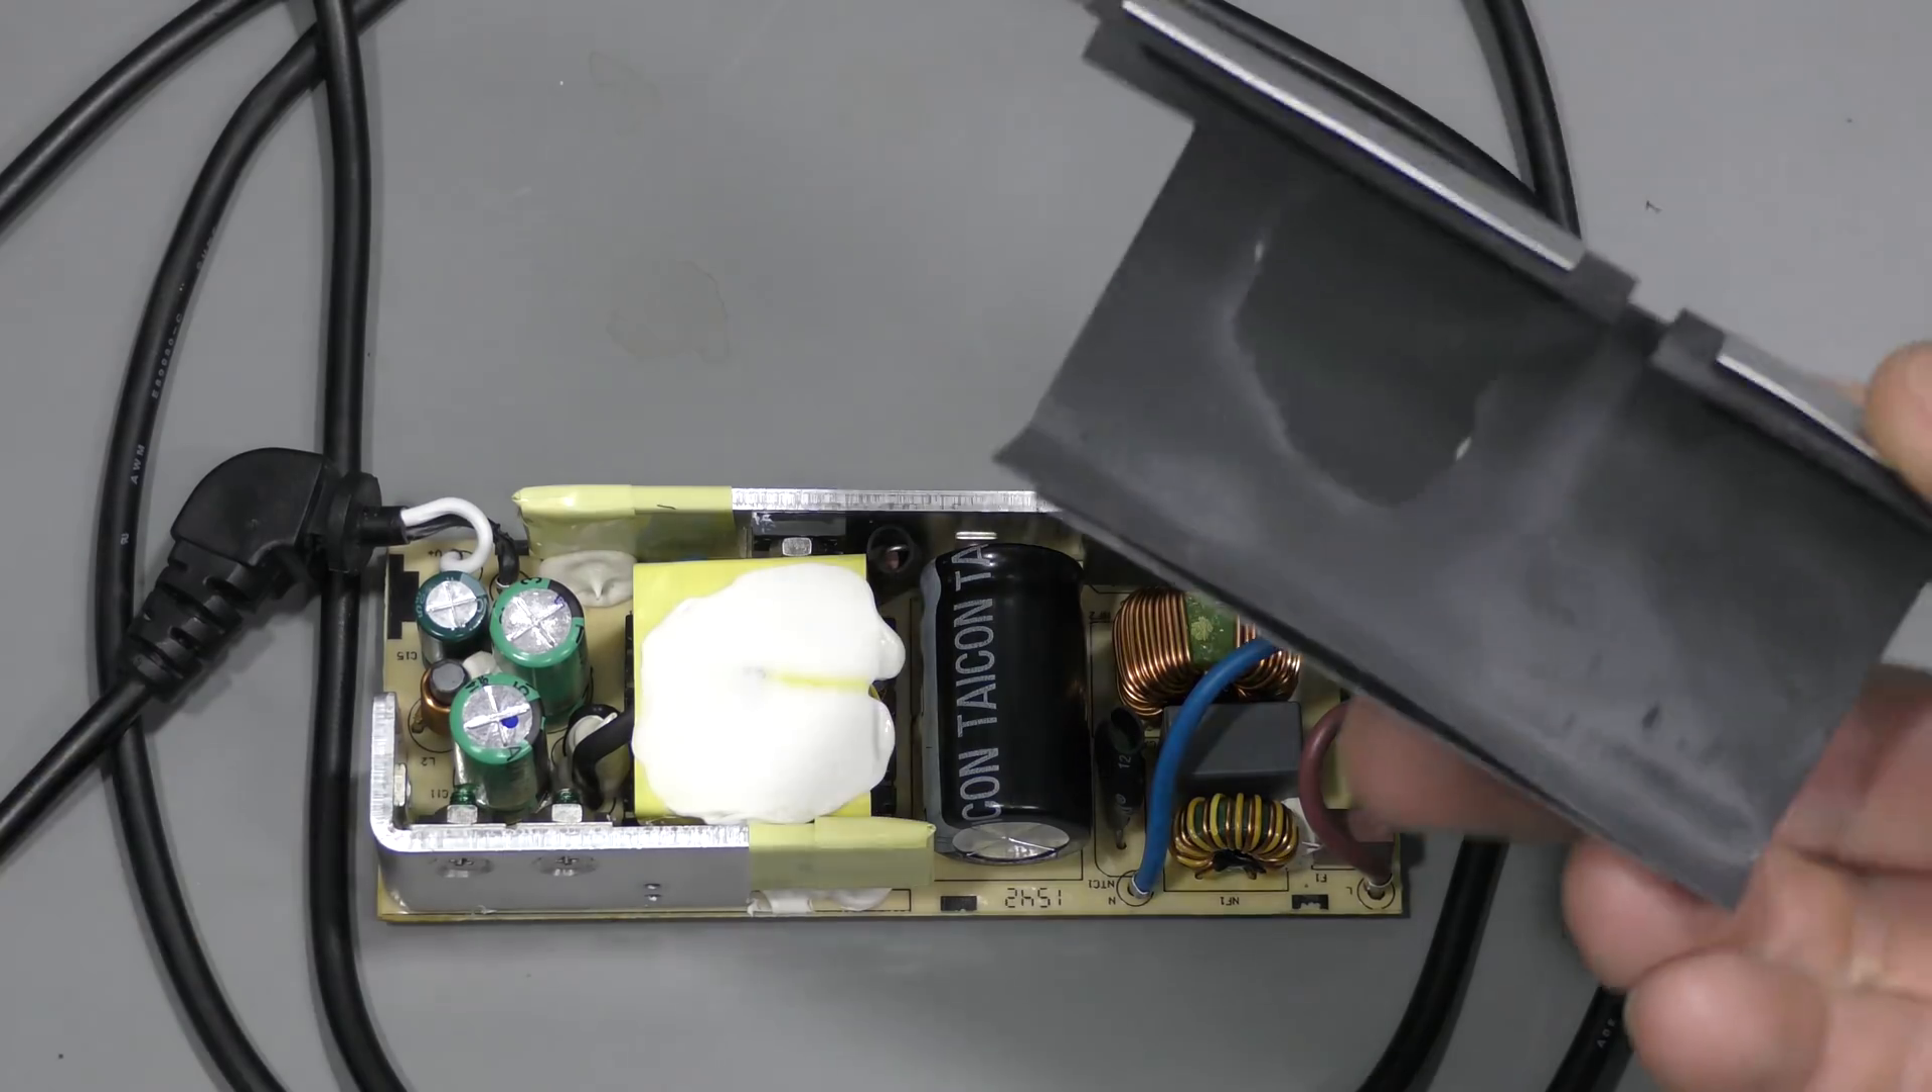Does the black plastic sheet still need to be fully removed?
No.